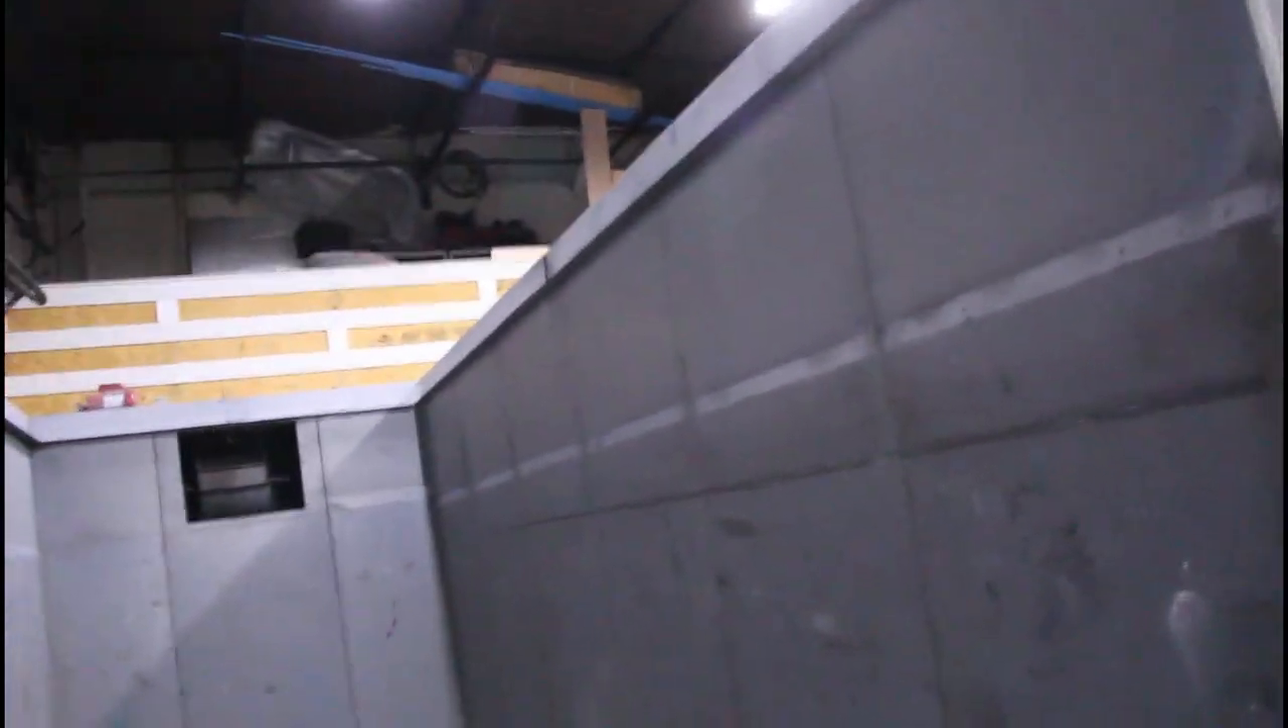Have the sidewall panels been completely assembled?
Yes.